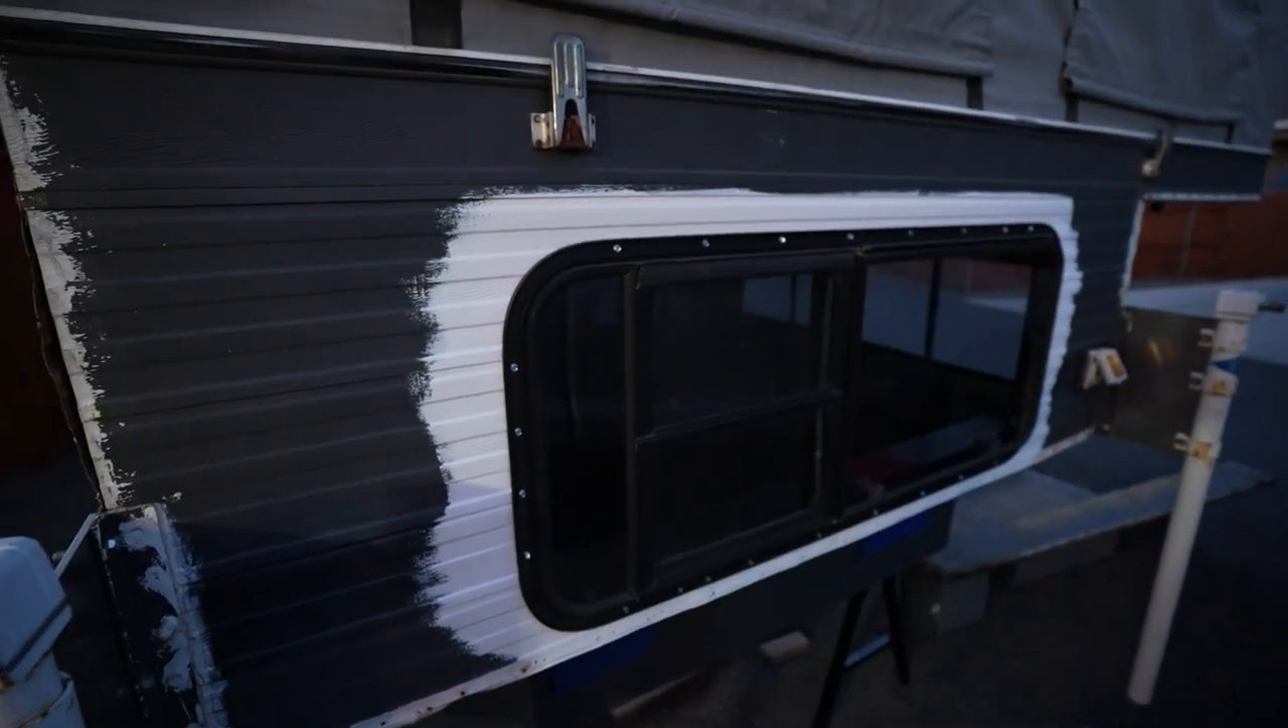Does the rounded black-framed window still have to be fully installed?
No.